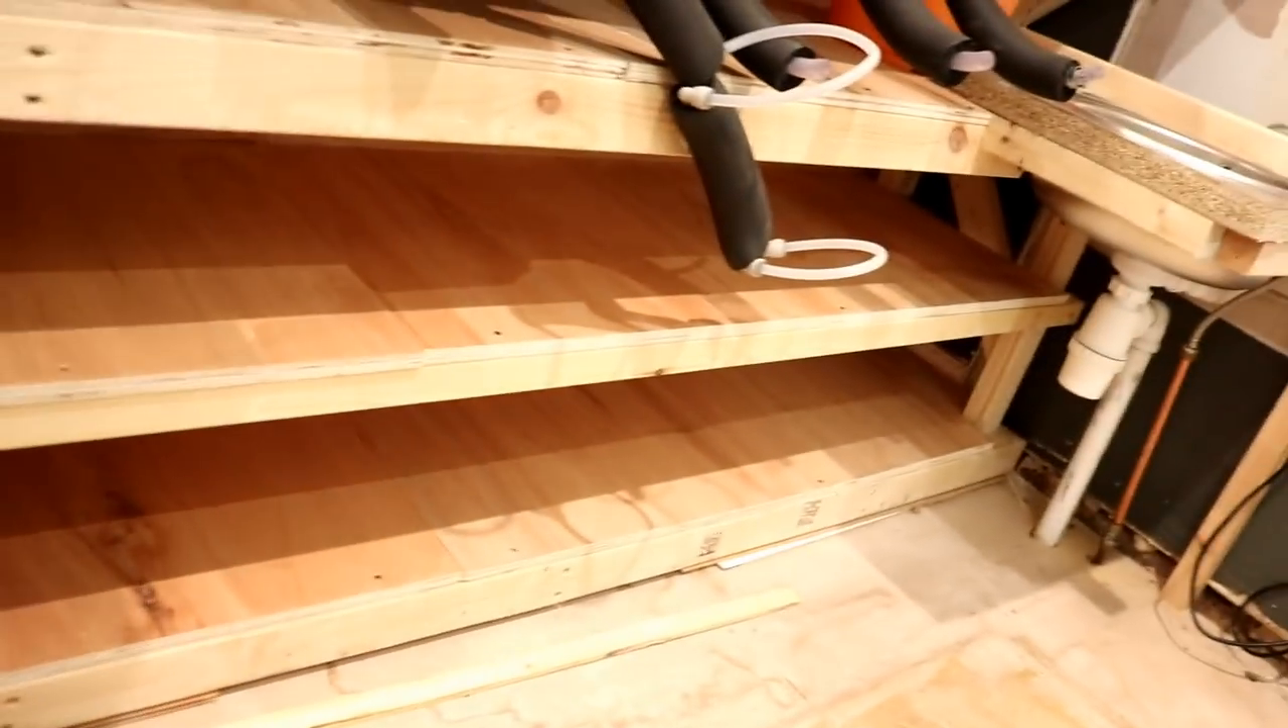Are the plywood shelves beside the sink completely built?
Yes.